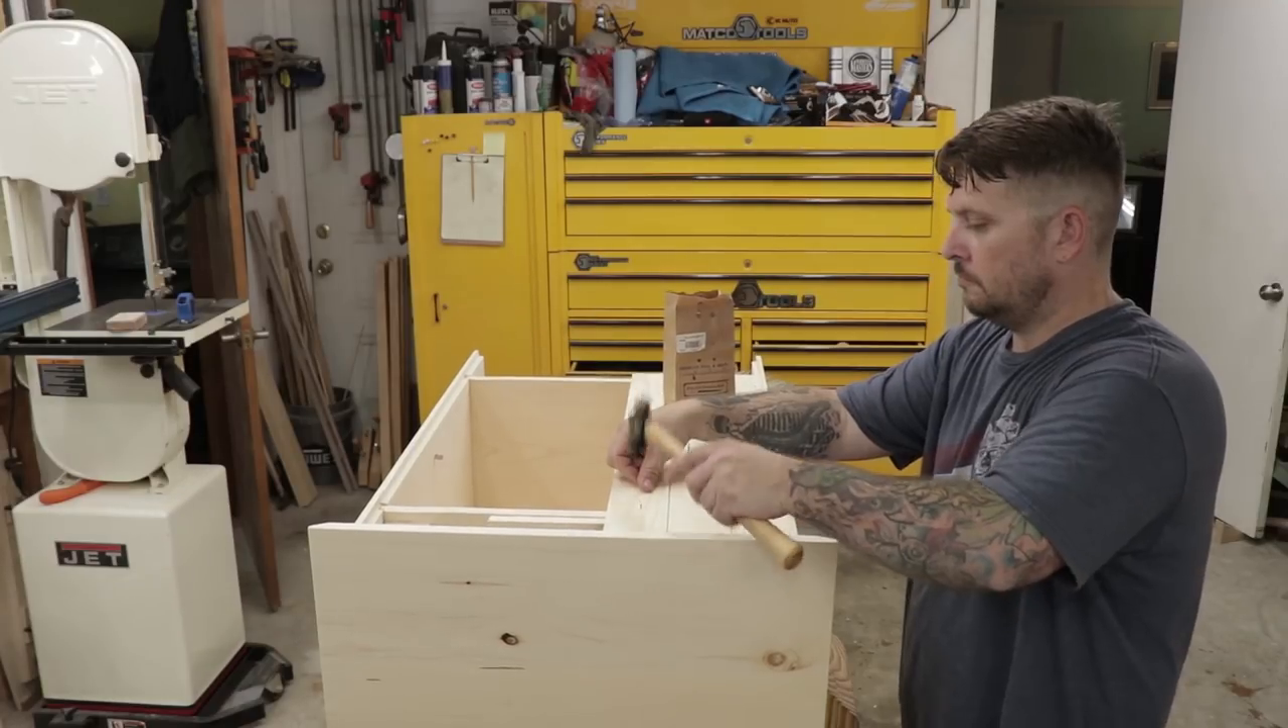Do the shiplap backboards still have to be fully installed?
Yes.